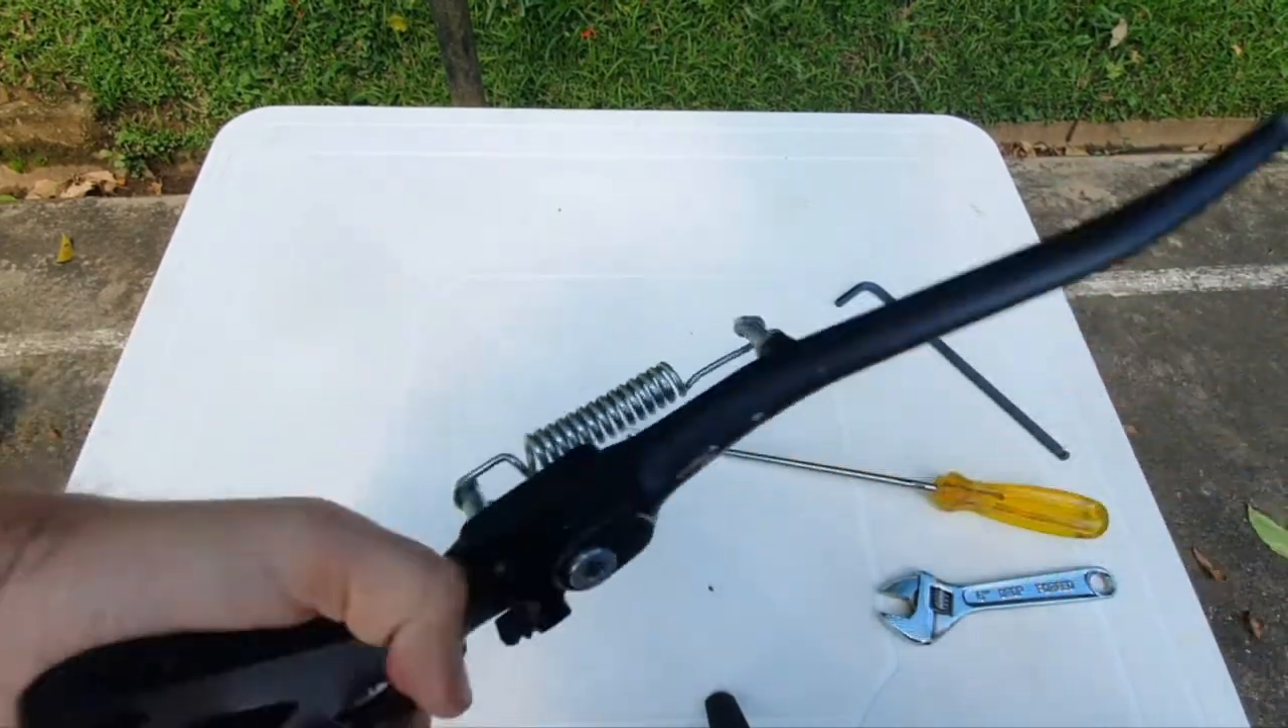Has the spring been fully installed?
Yes.